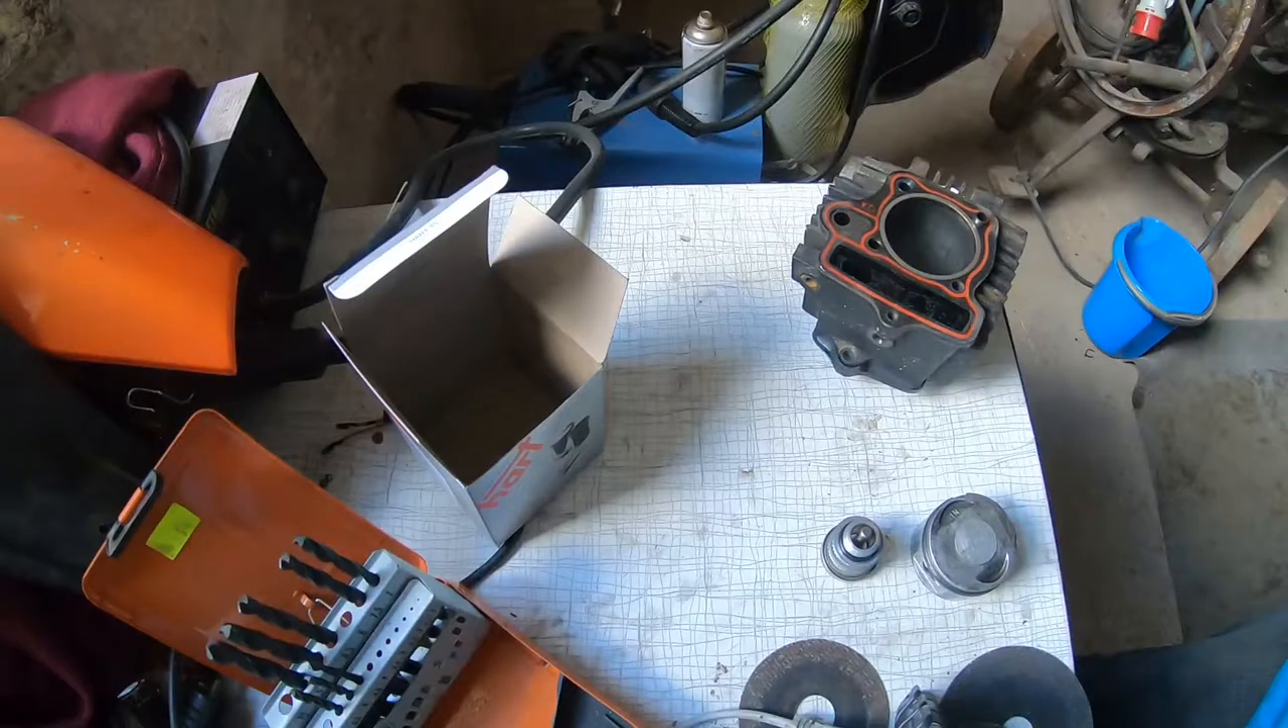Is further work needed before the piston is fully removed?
No.